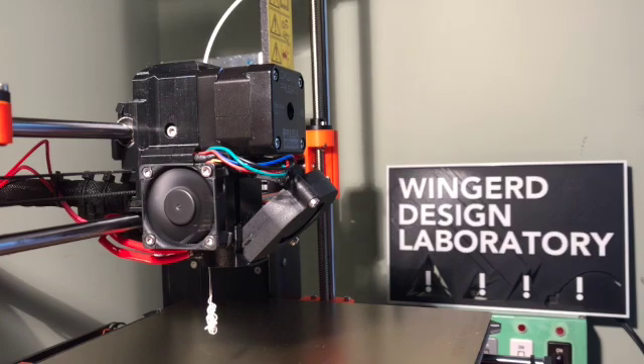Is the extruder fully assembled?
Yes.